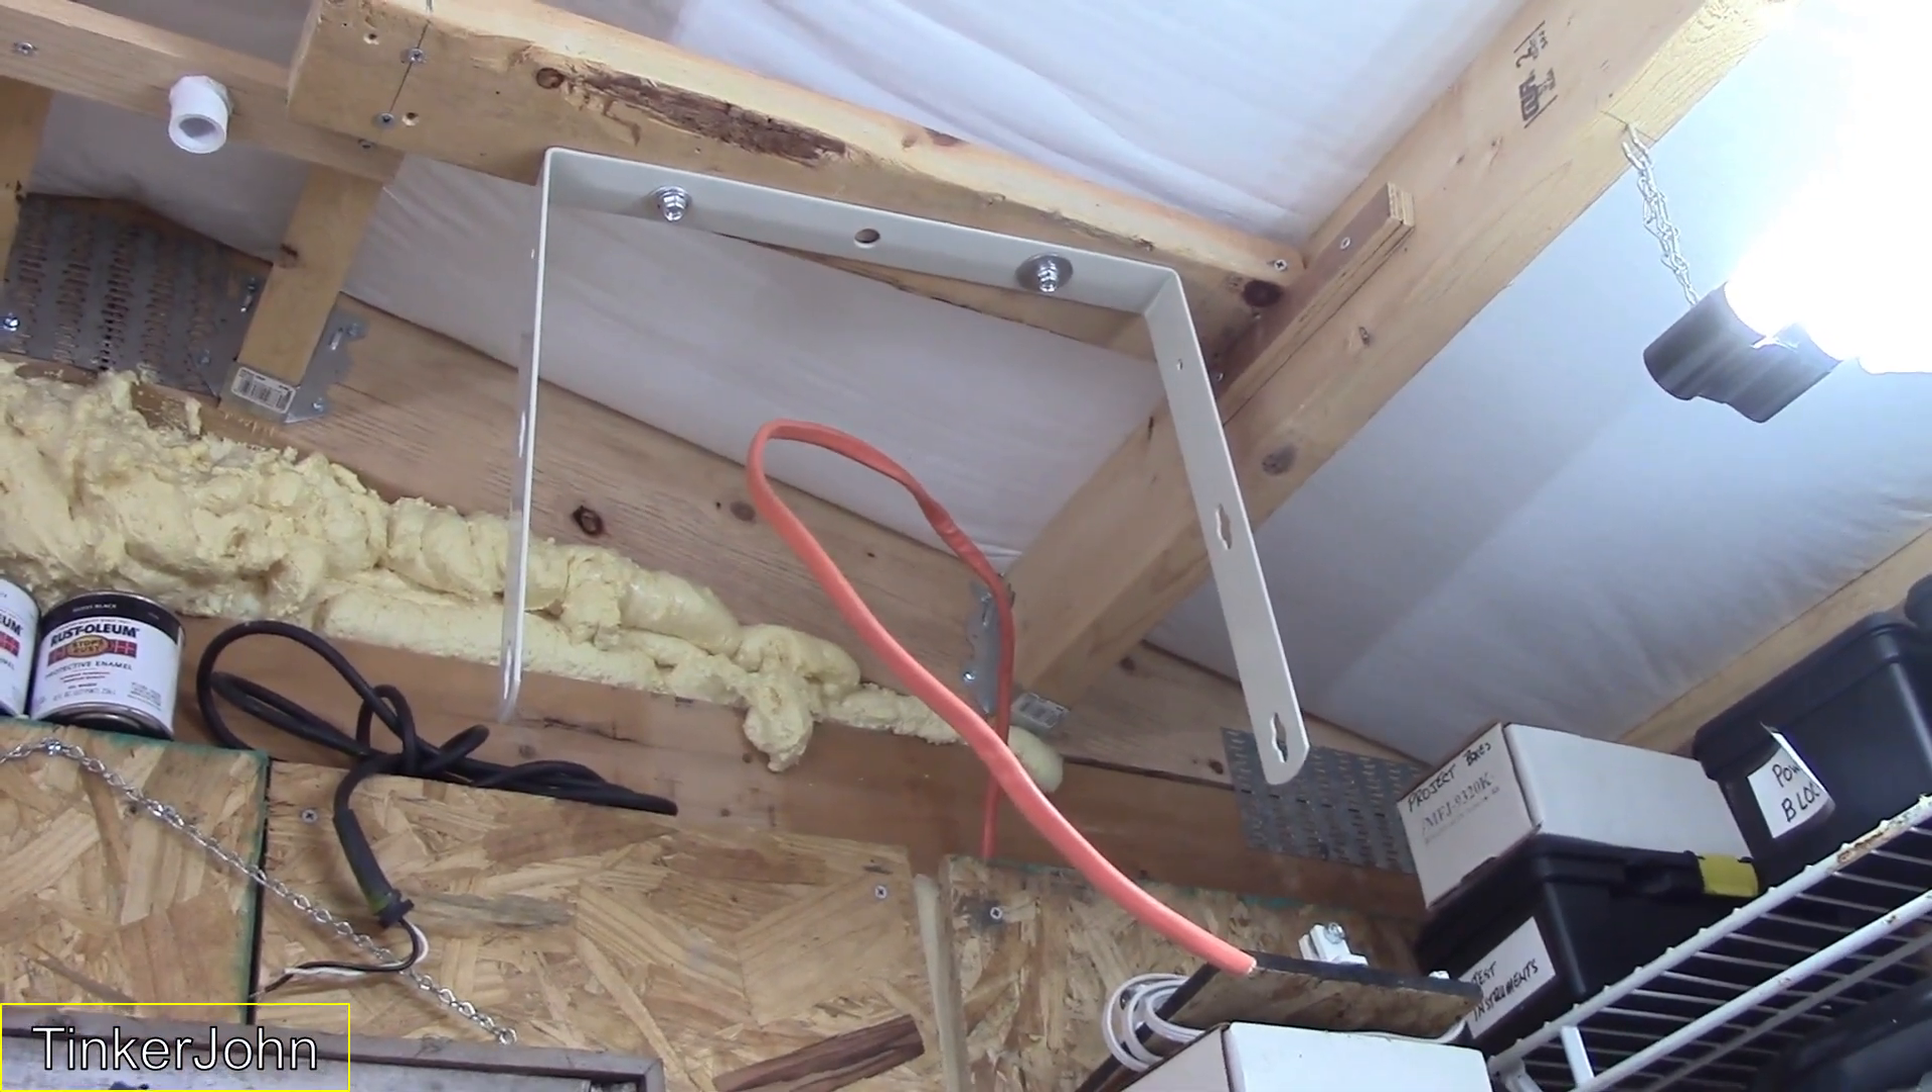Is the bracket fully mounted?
Yes.